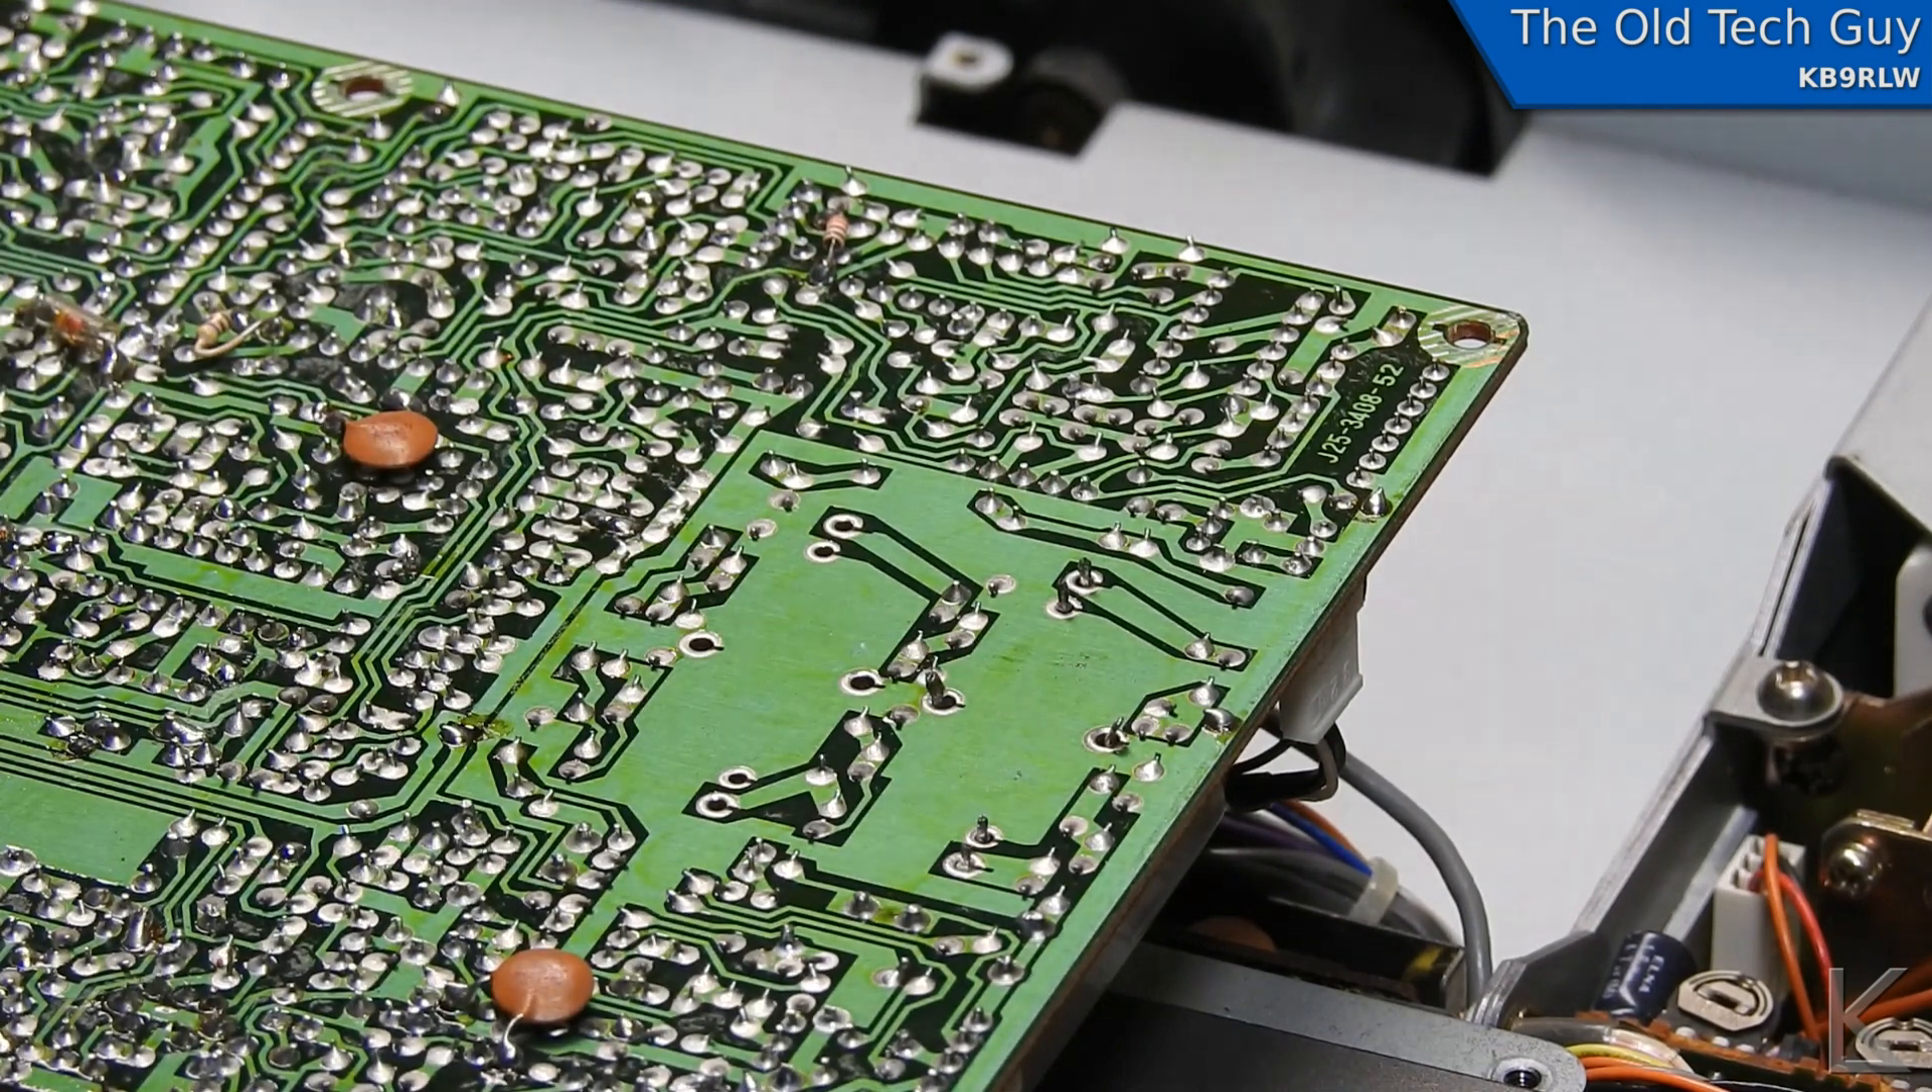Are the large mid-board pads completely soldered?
No.